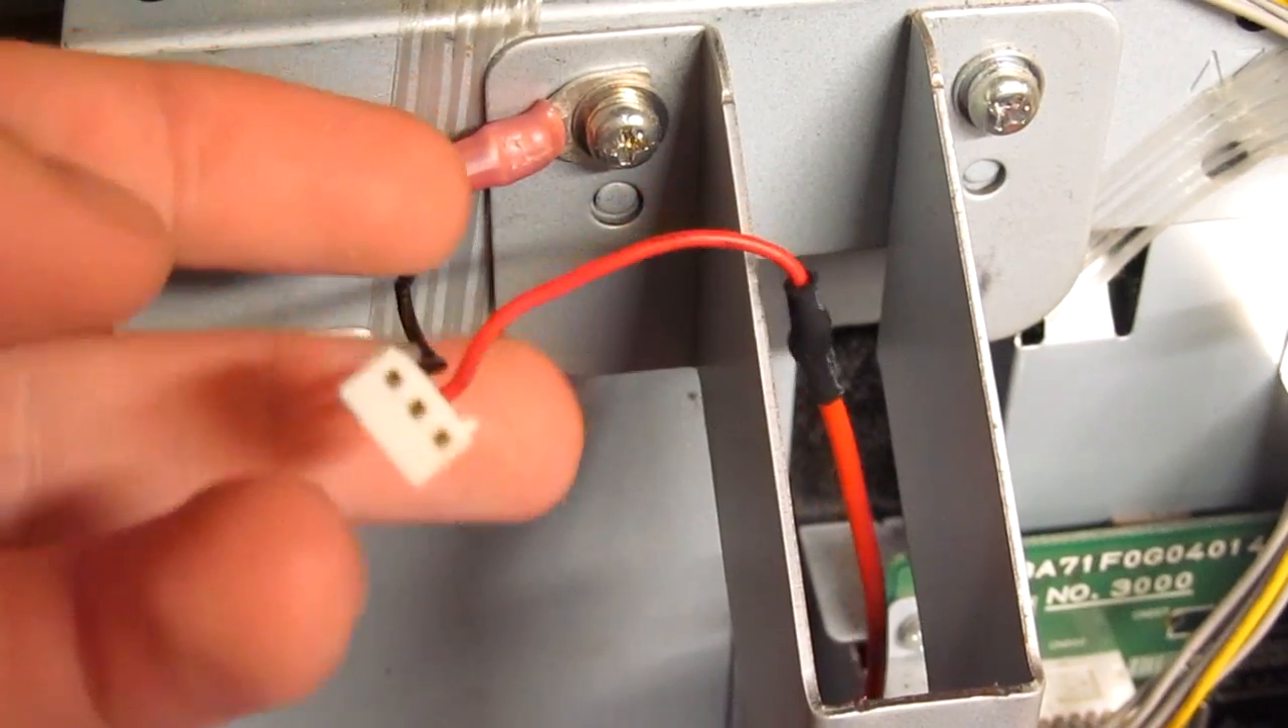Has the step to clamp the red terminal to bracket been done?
Yes.